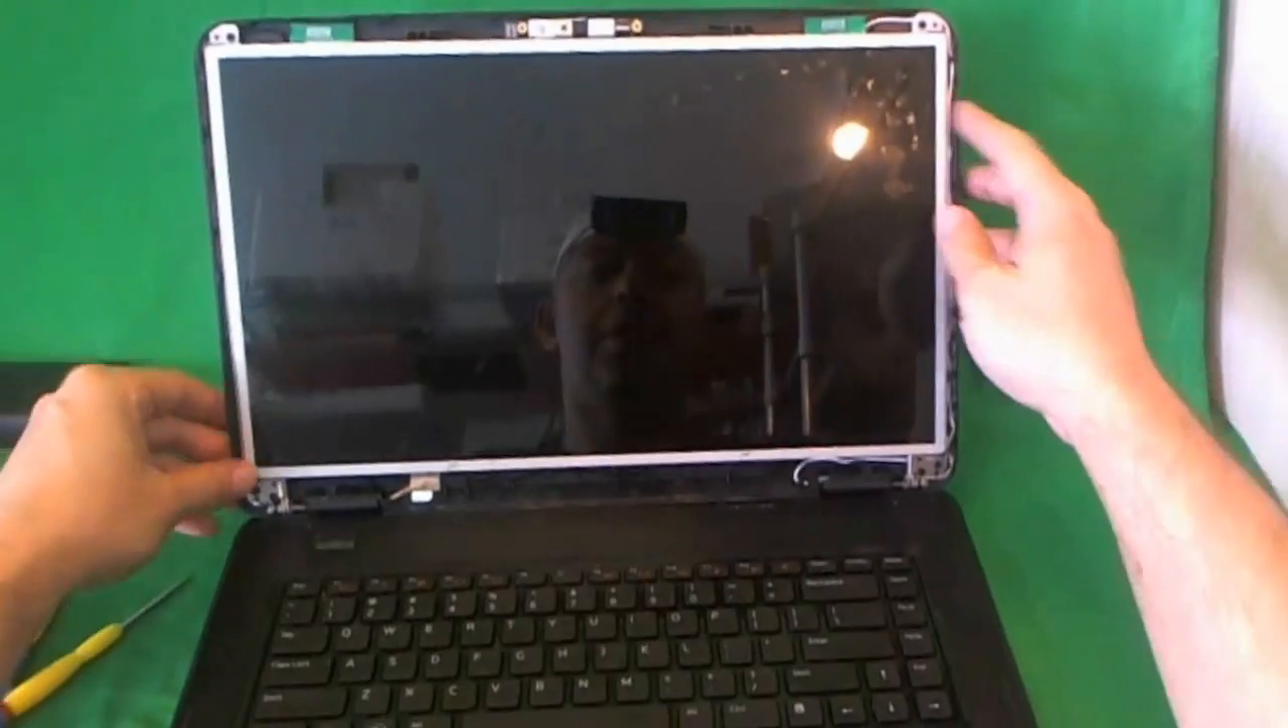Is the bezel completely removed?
Yes.